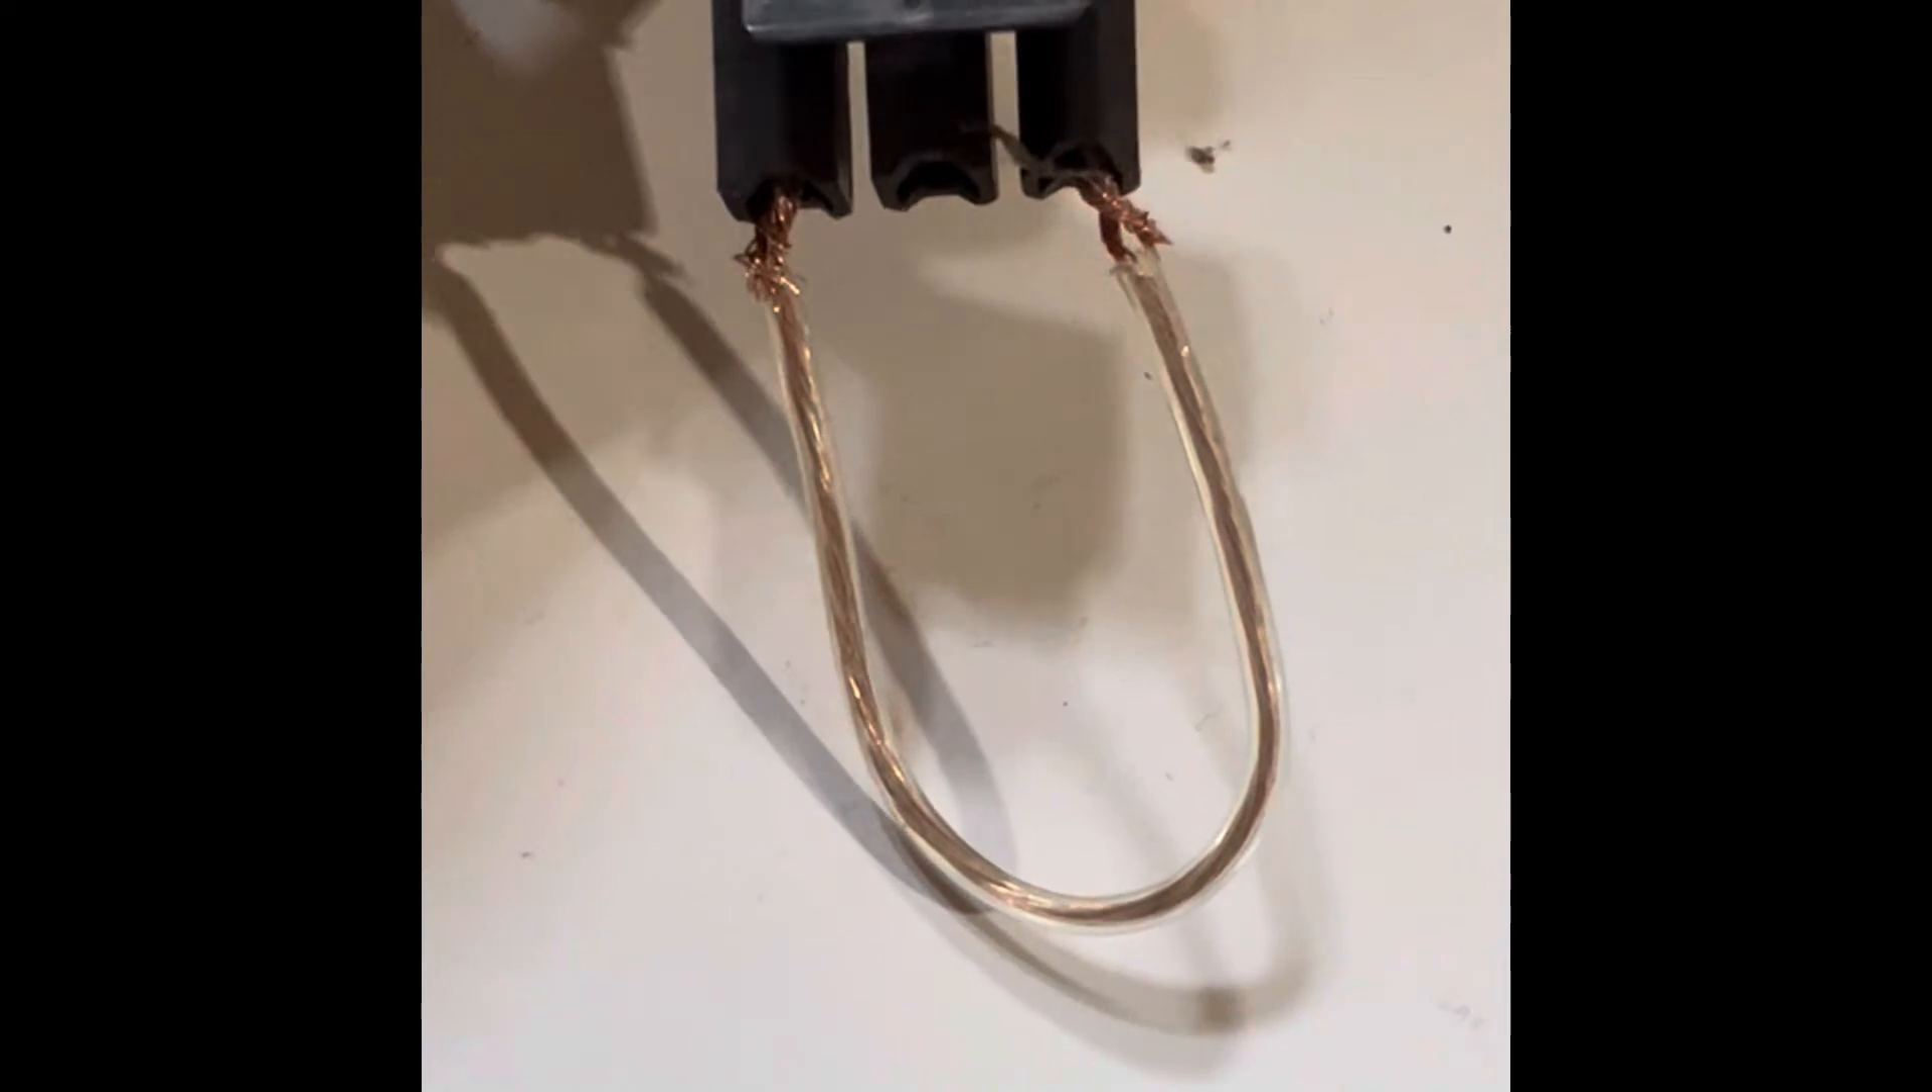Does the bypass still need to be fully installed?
No.